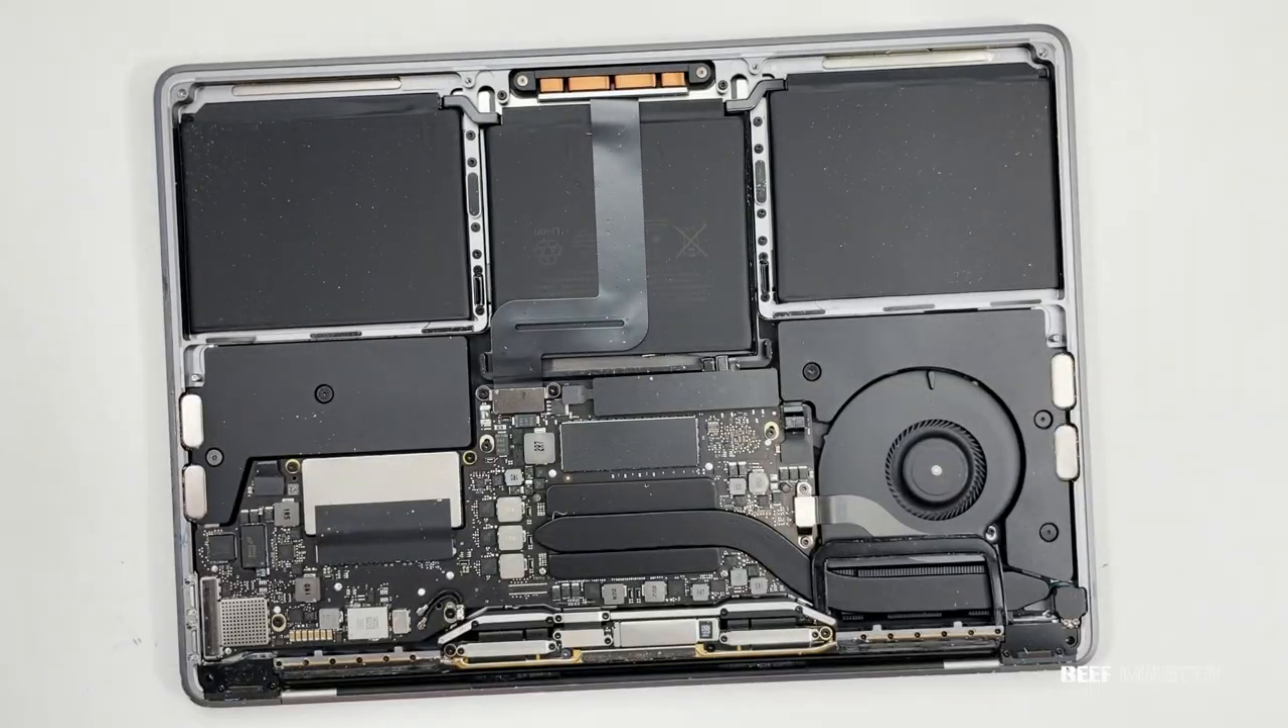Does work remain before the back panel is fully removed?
No.